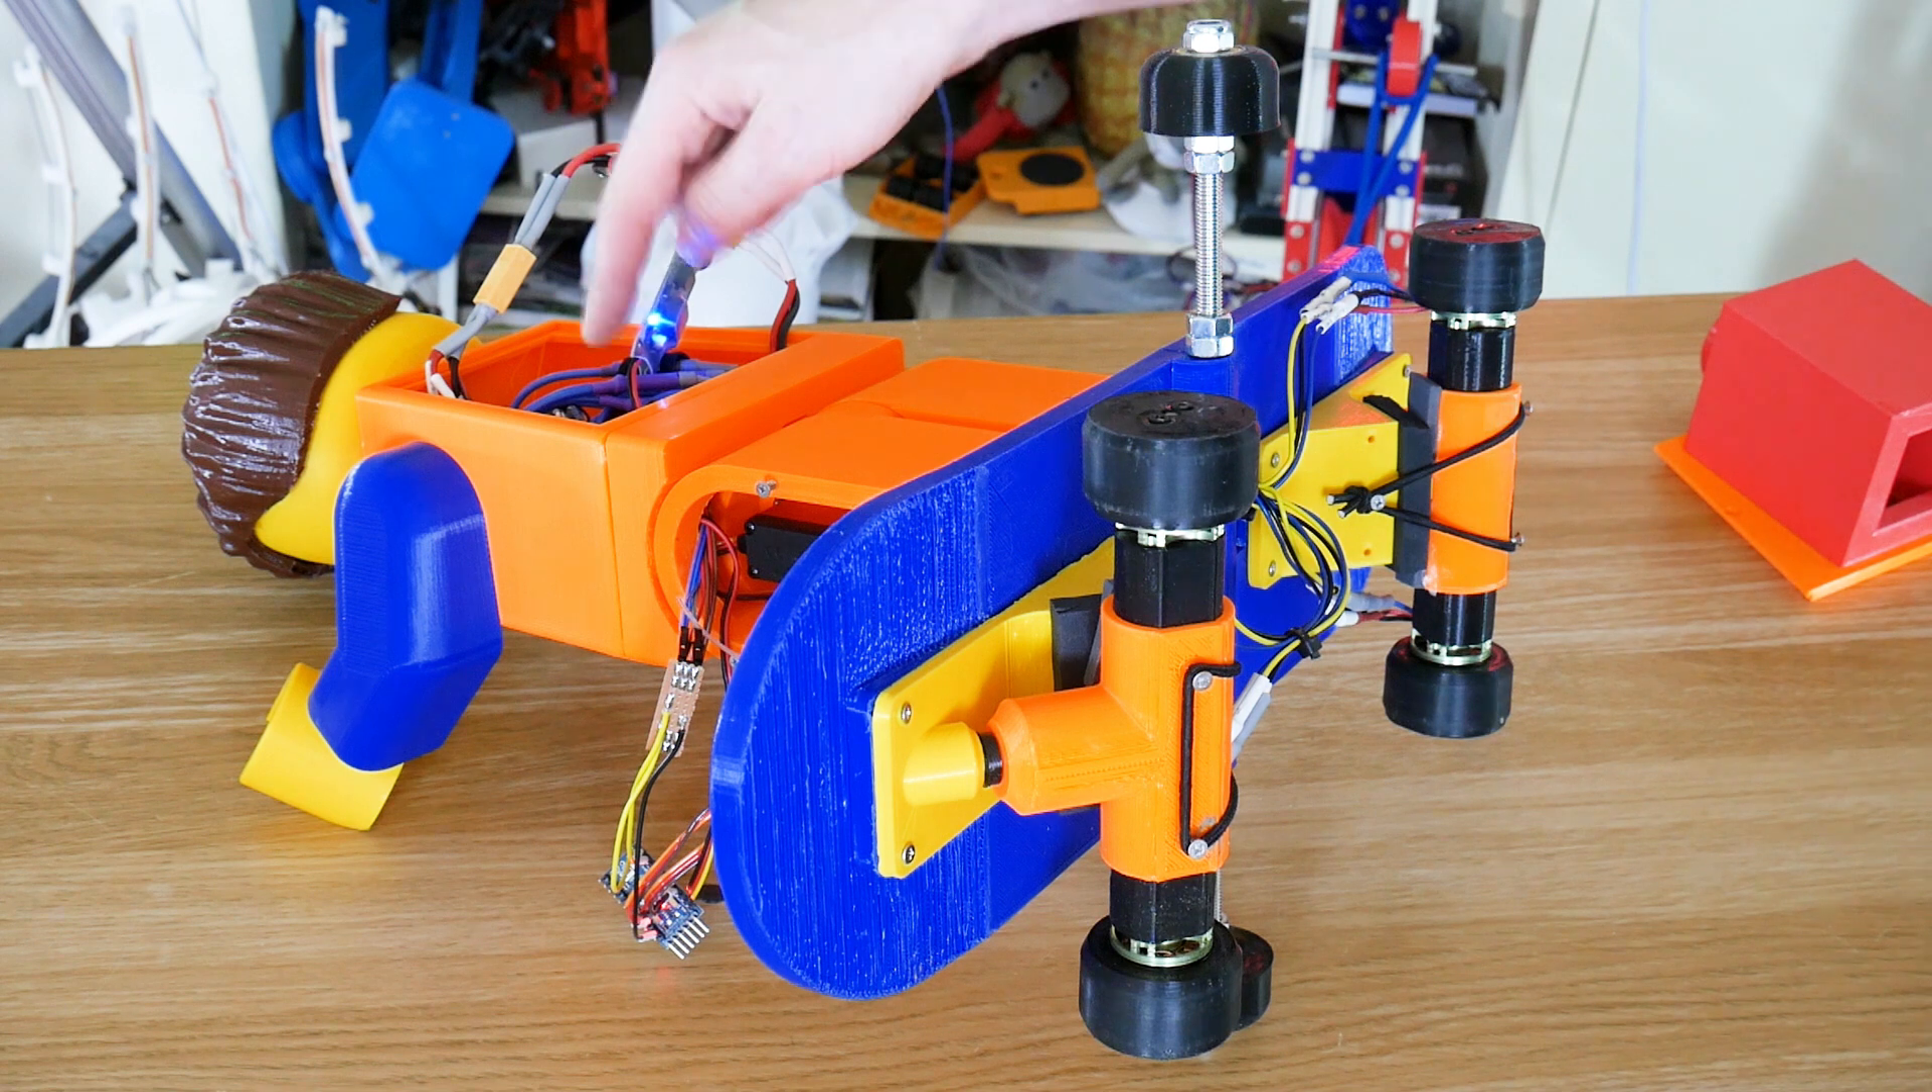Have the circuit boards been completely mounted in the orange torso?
No.